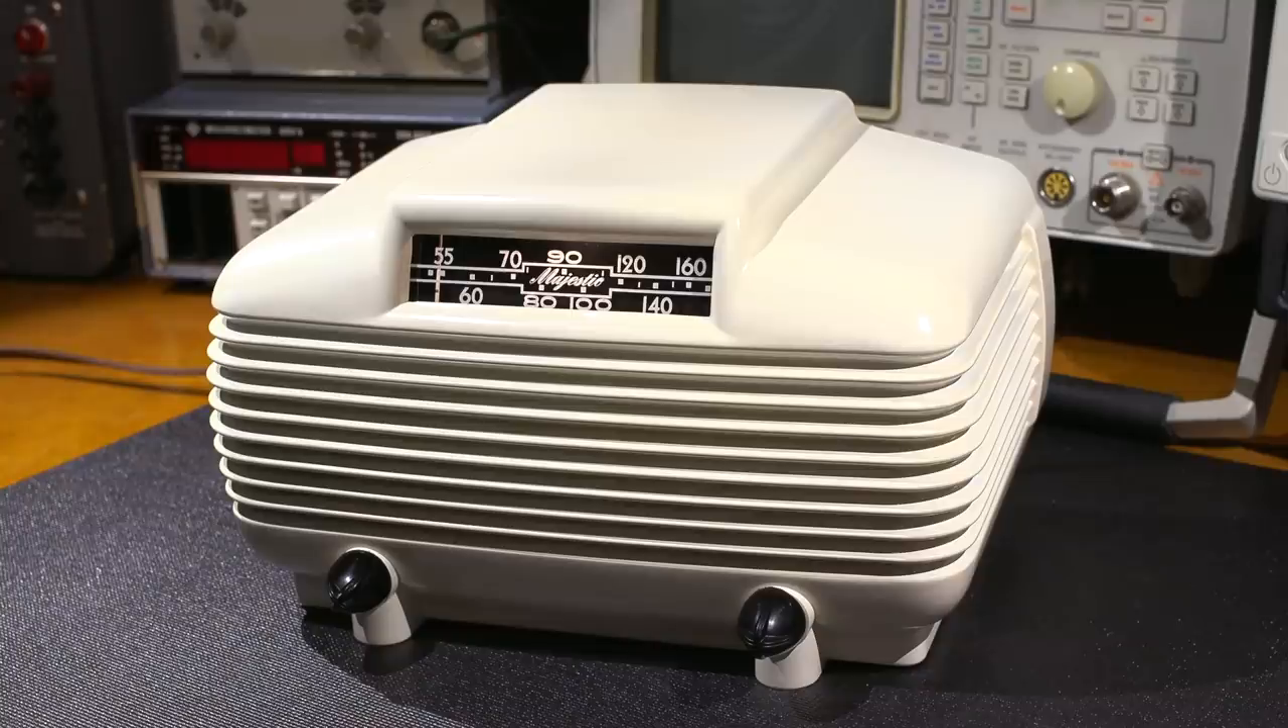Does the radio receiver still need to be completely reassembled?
No.